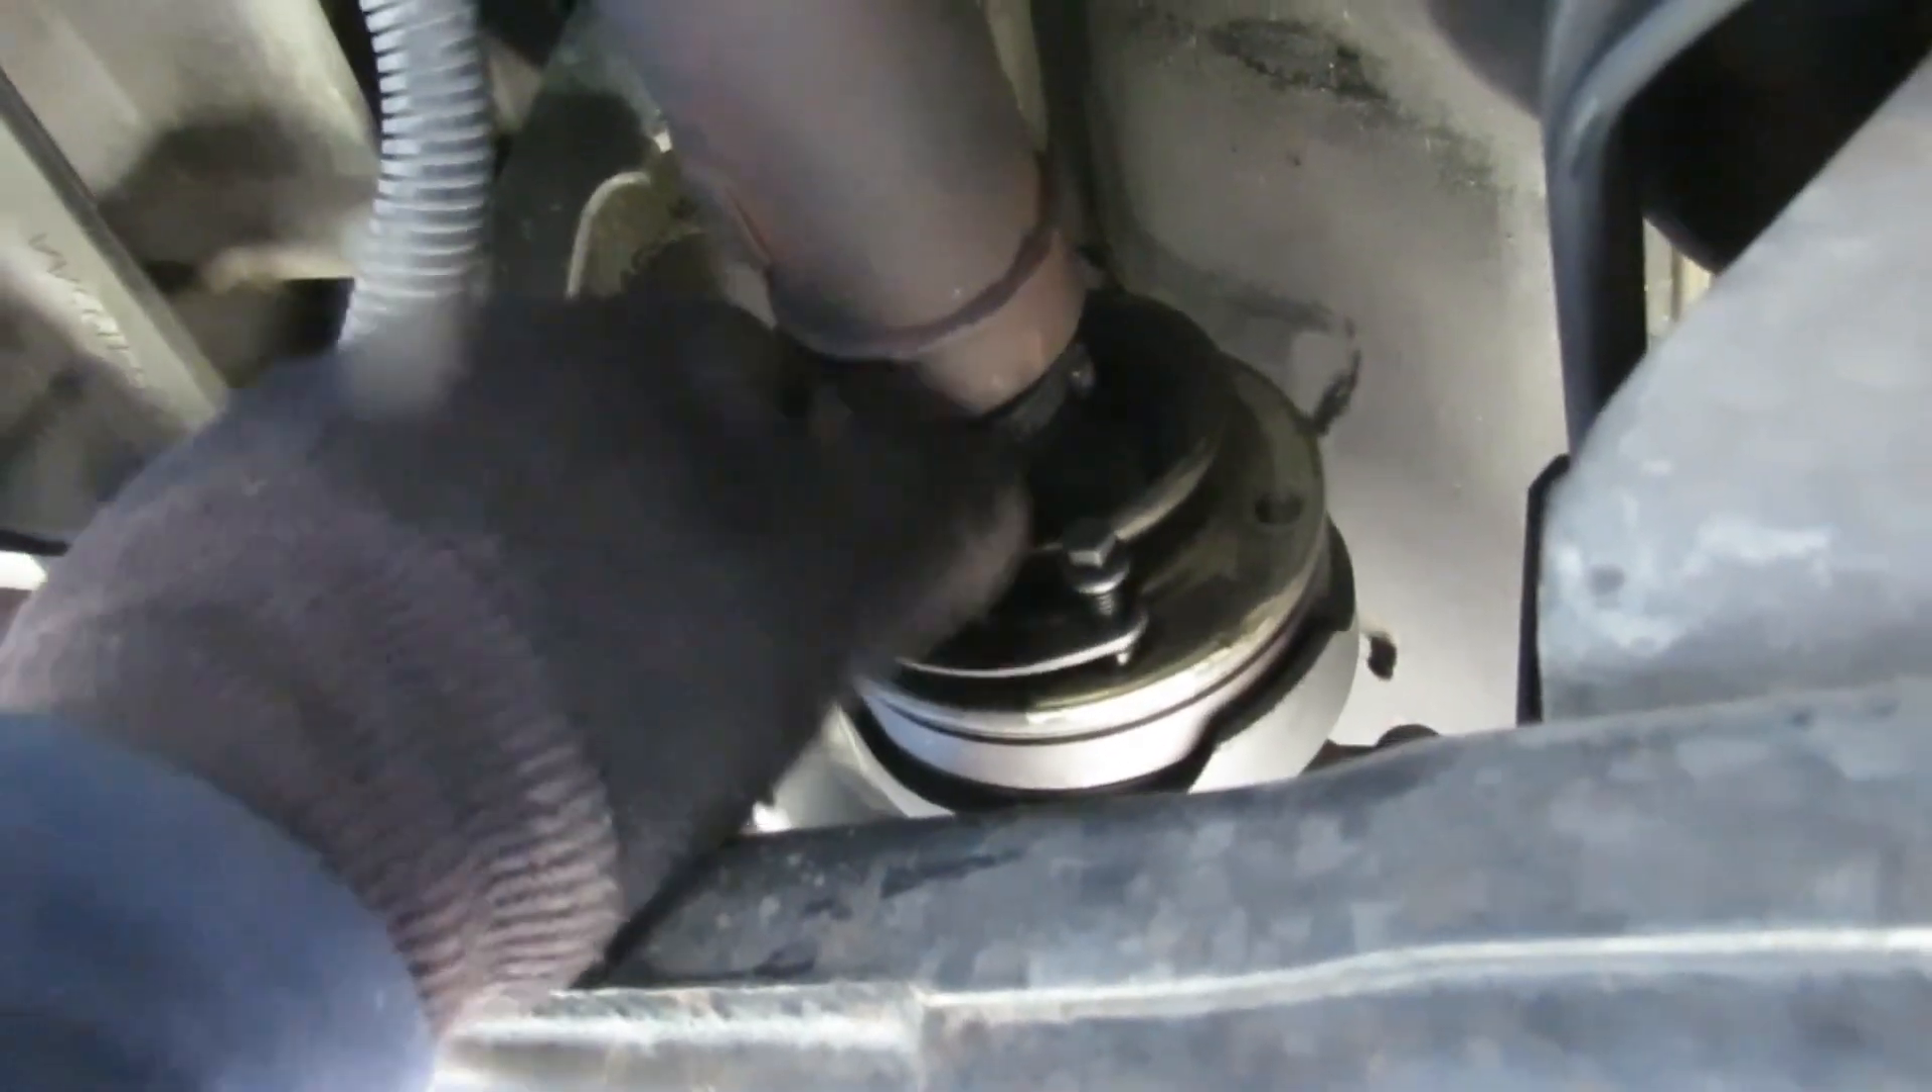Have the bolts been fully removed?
No.